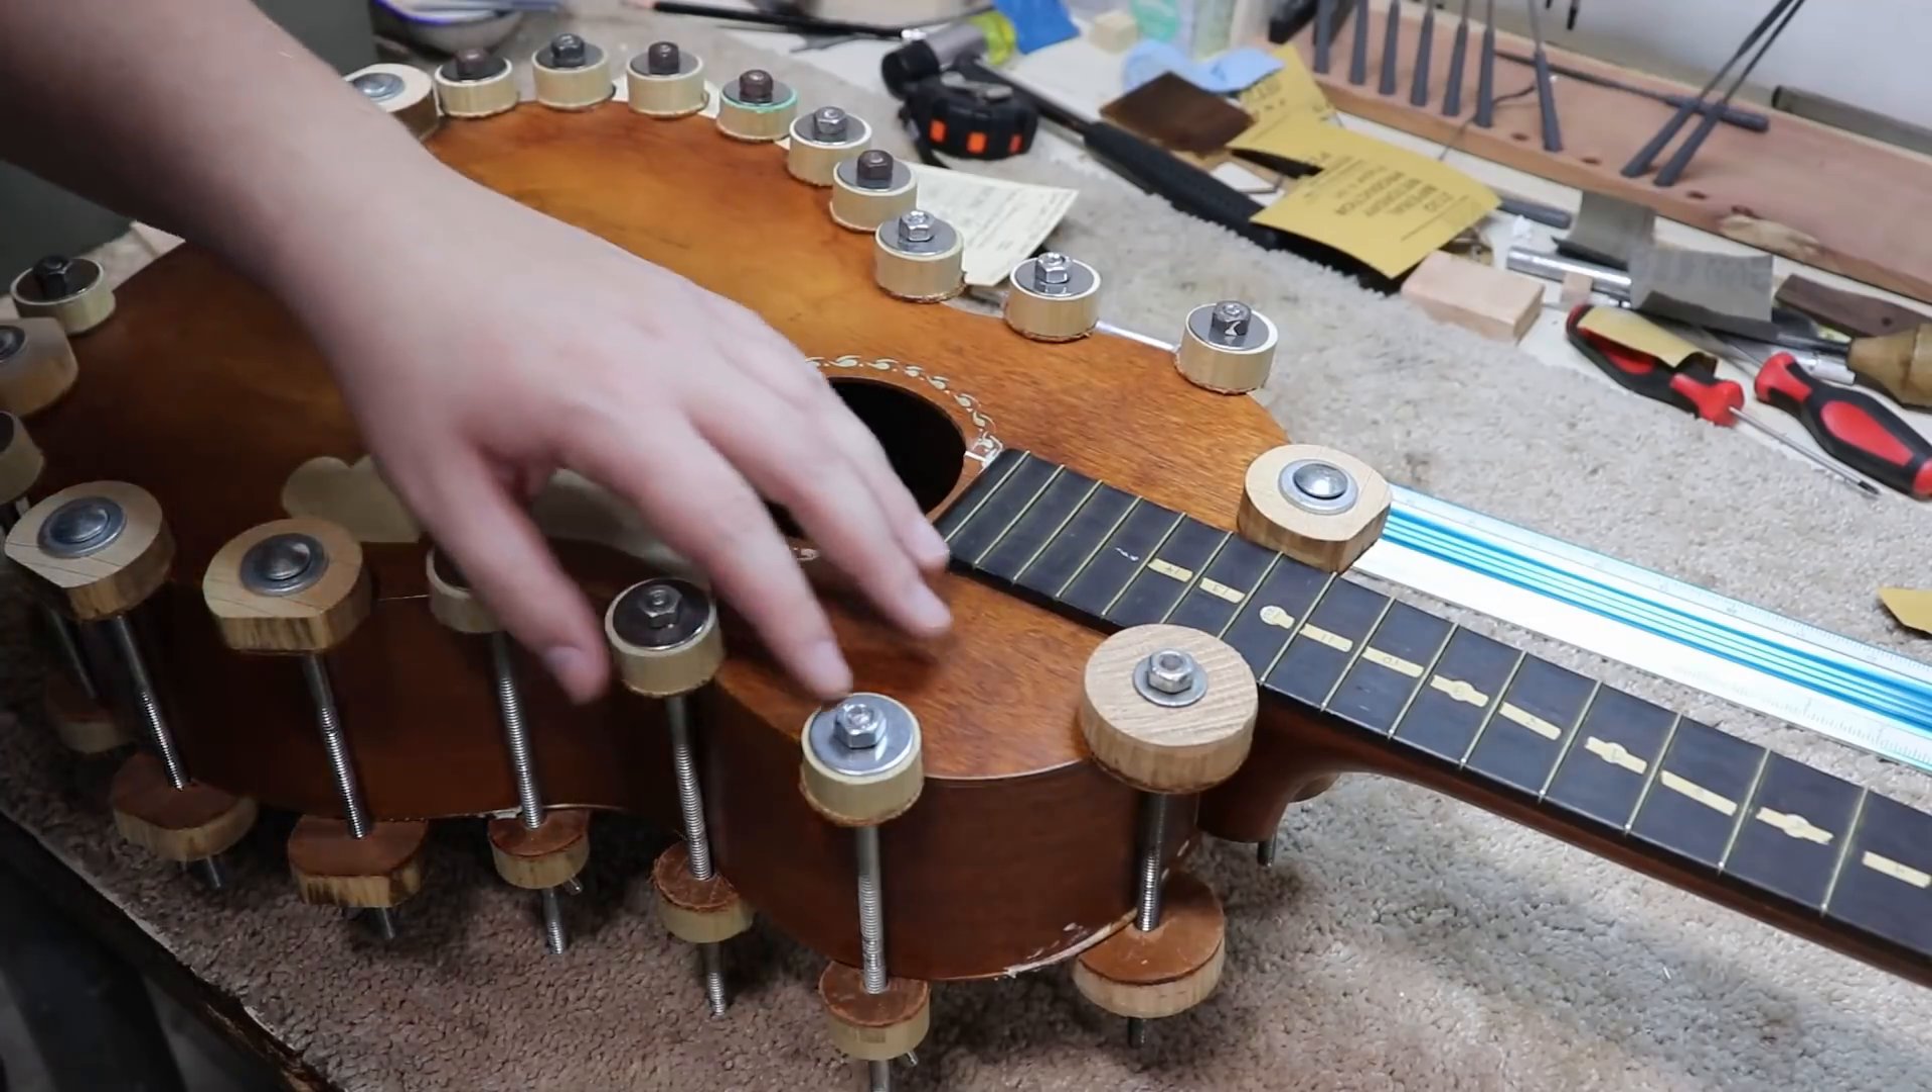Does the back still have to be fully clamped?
No.